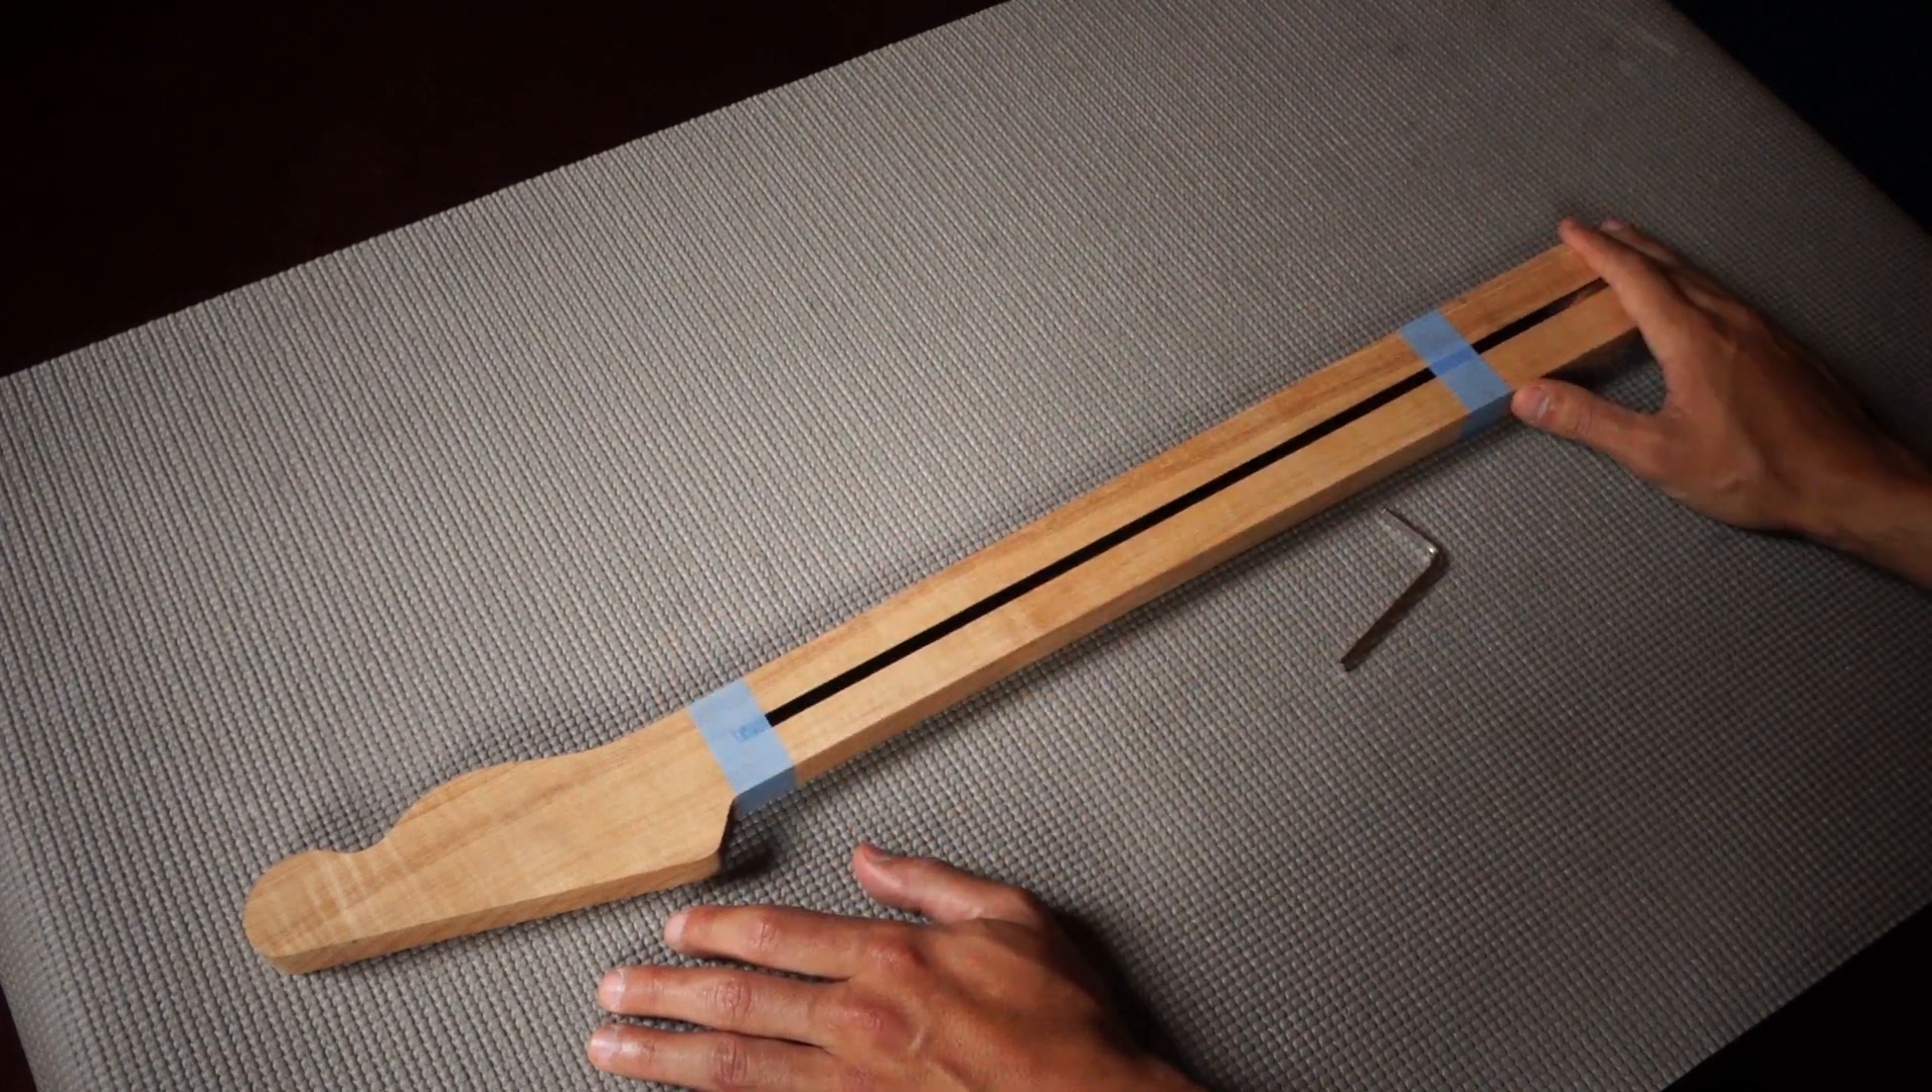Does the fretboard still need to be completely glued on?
Yes.